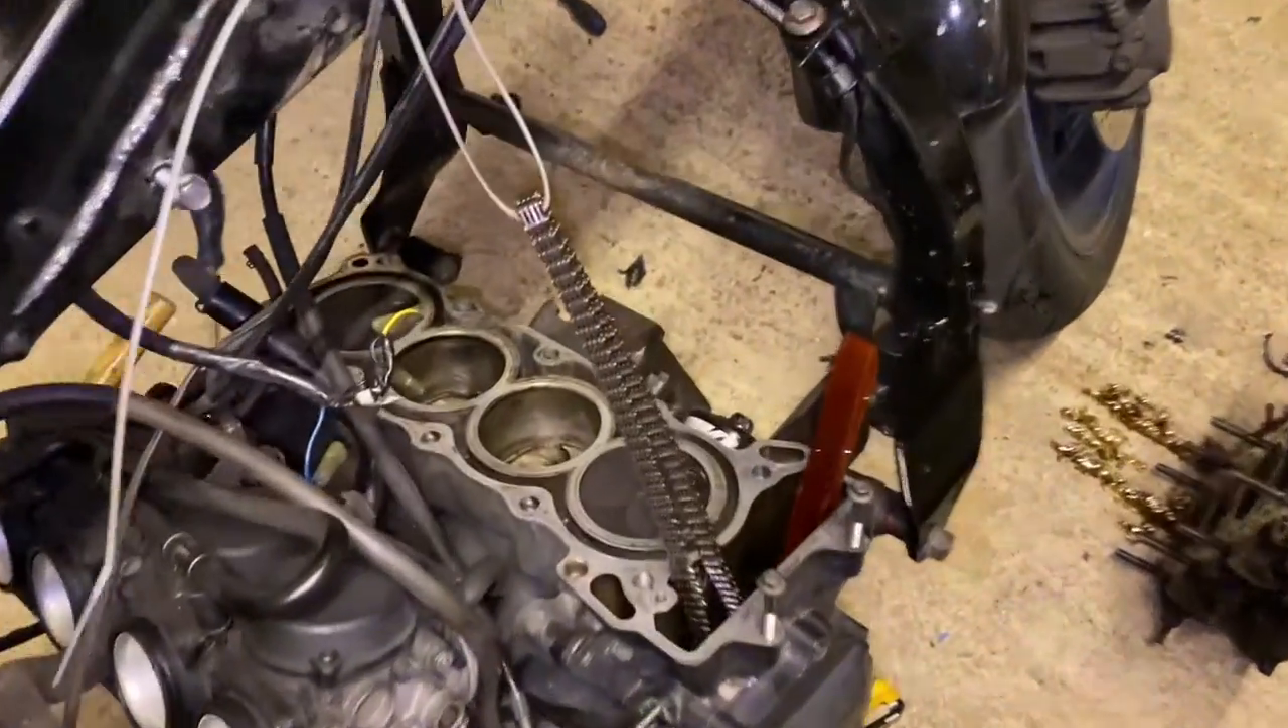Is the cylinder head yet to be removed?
No.